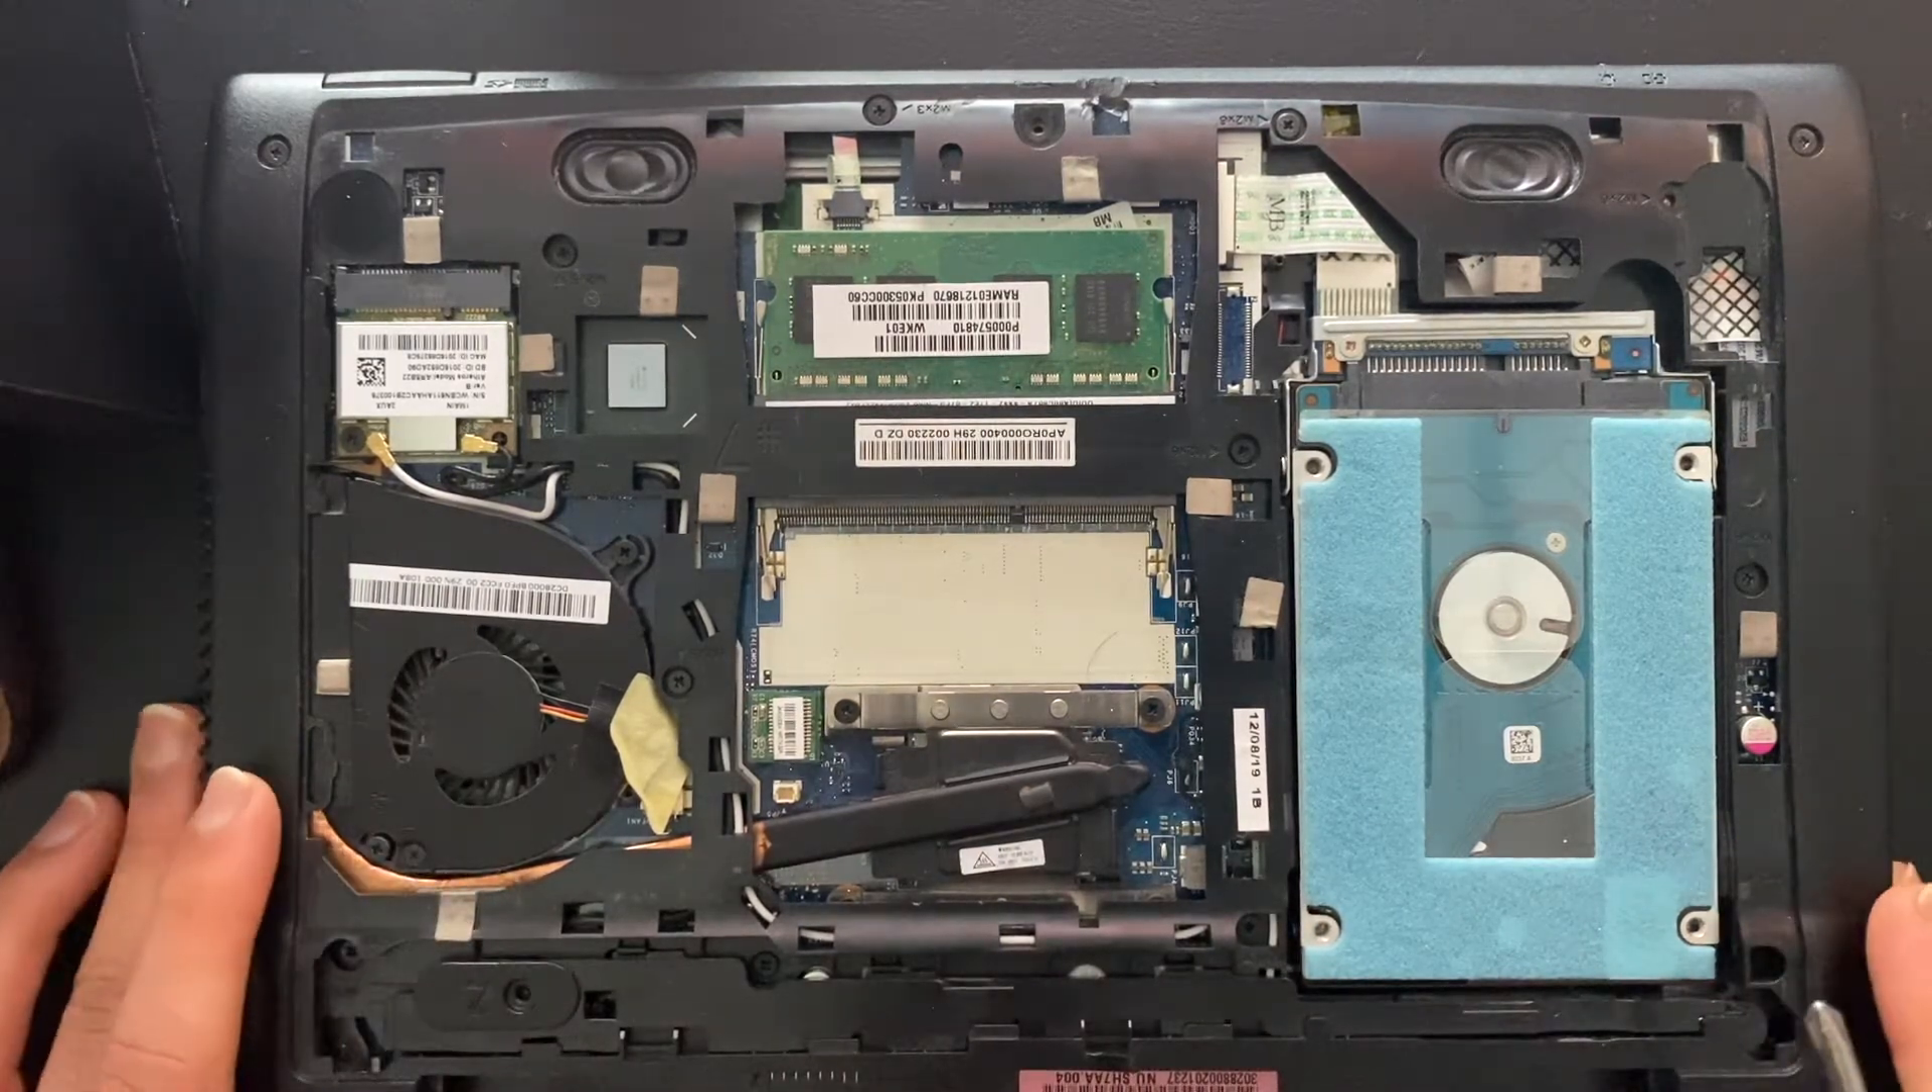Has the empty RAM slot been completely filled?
No.